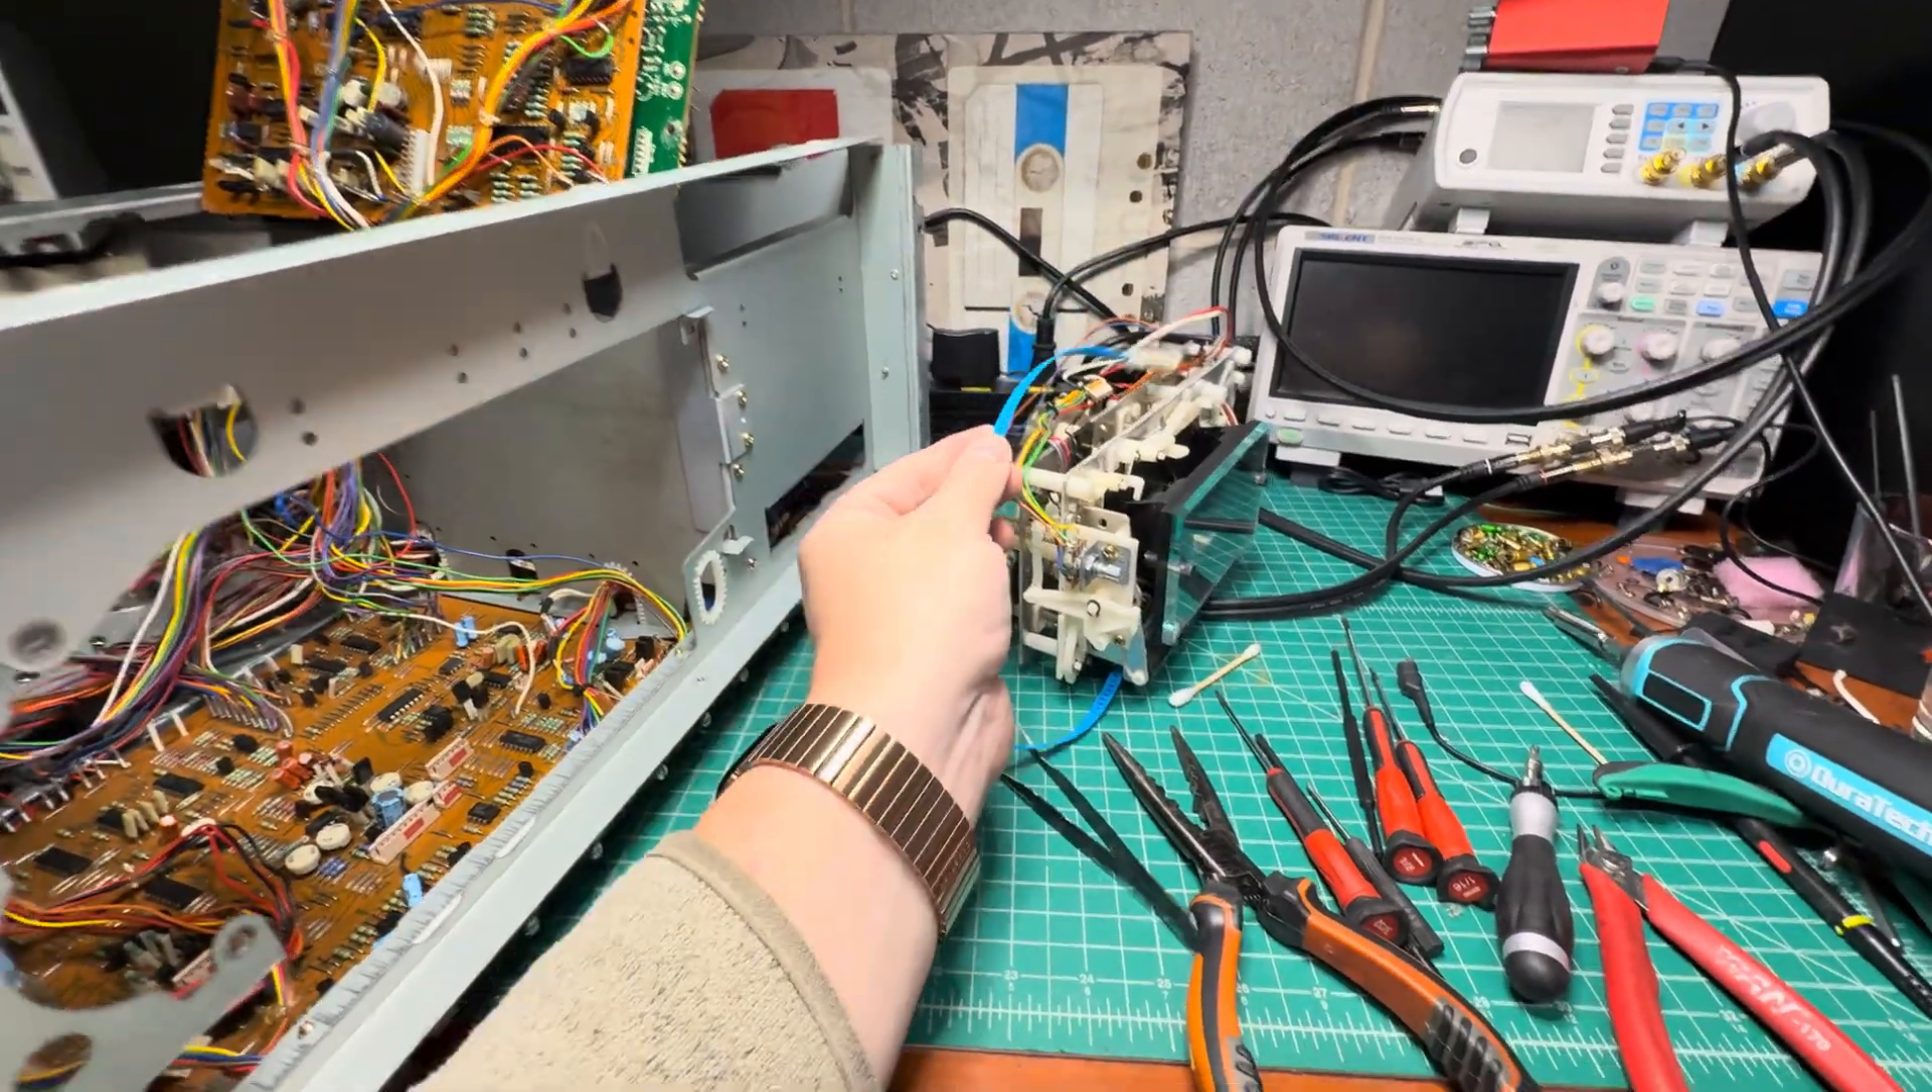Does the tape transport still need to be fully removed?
No.